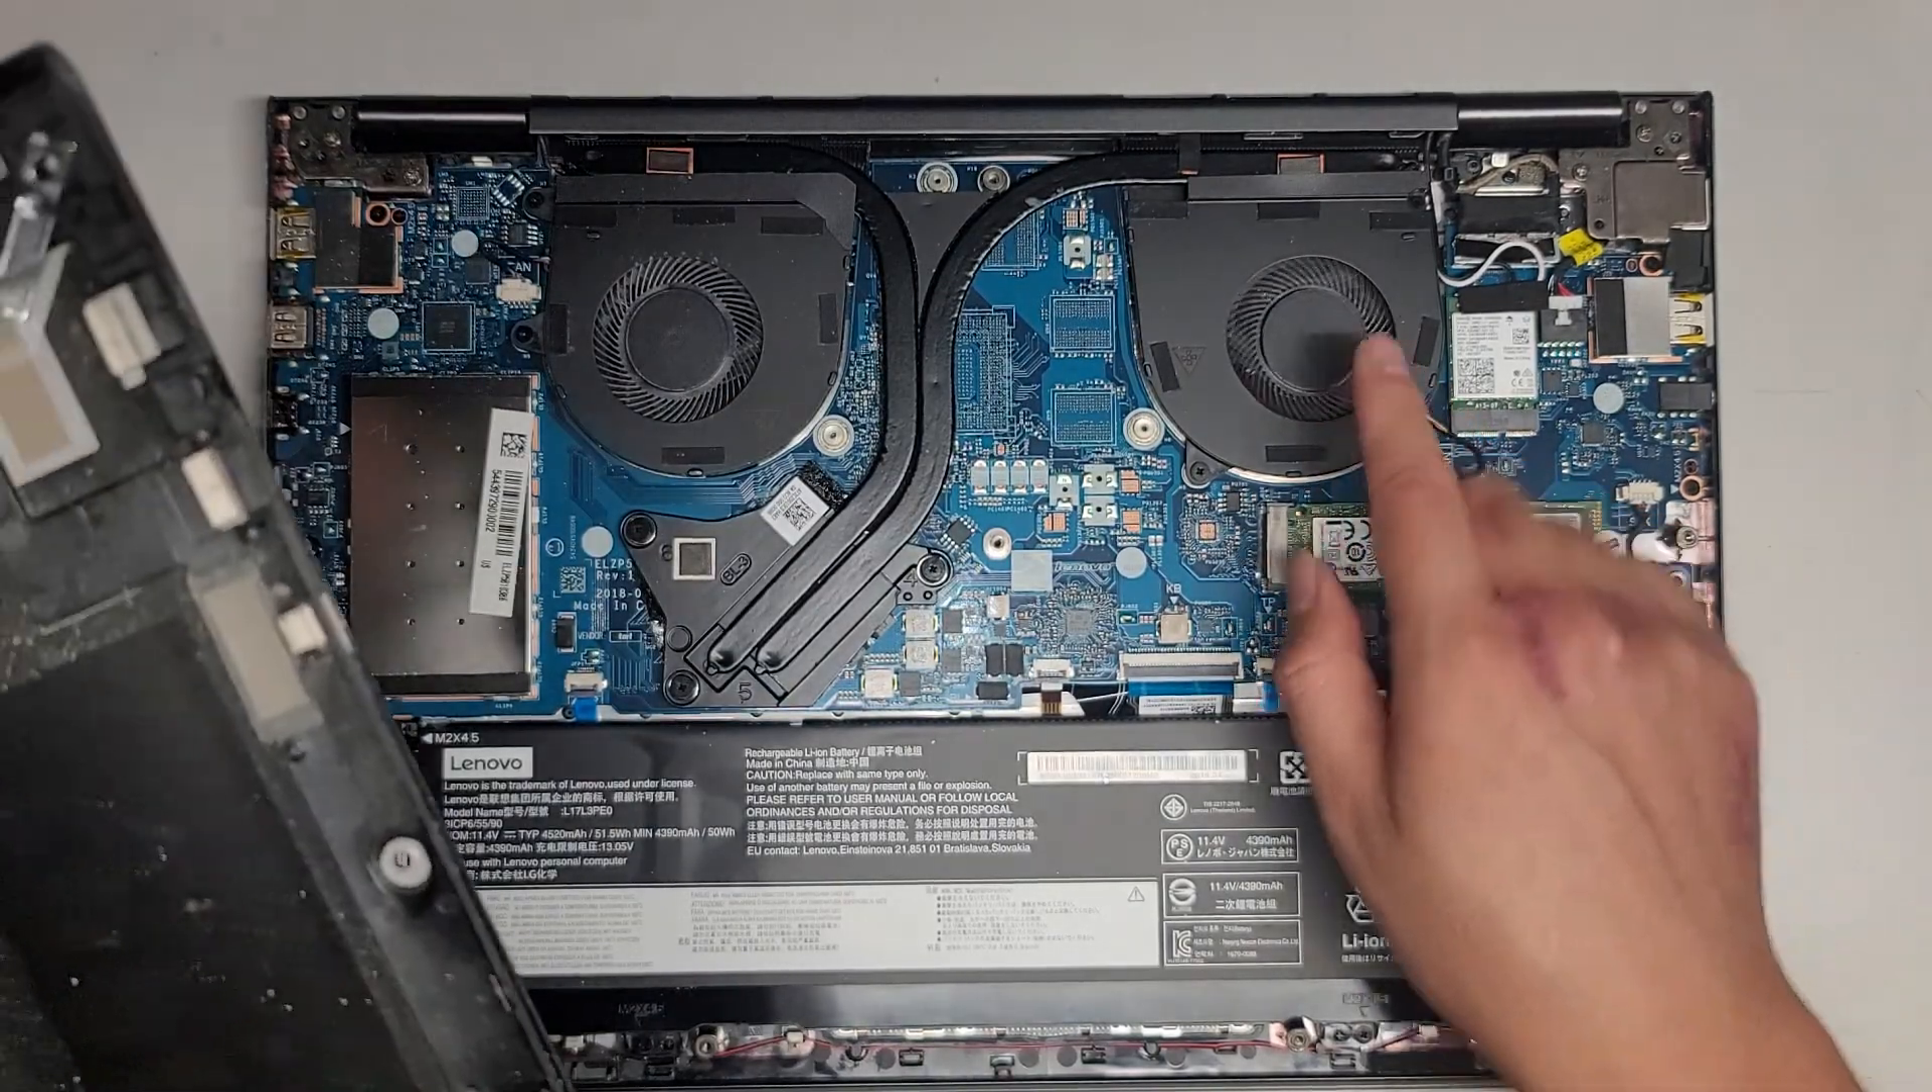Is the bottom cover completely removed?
Yes.